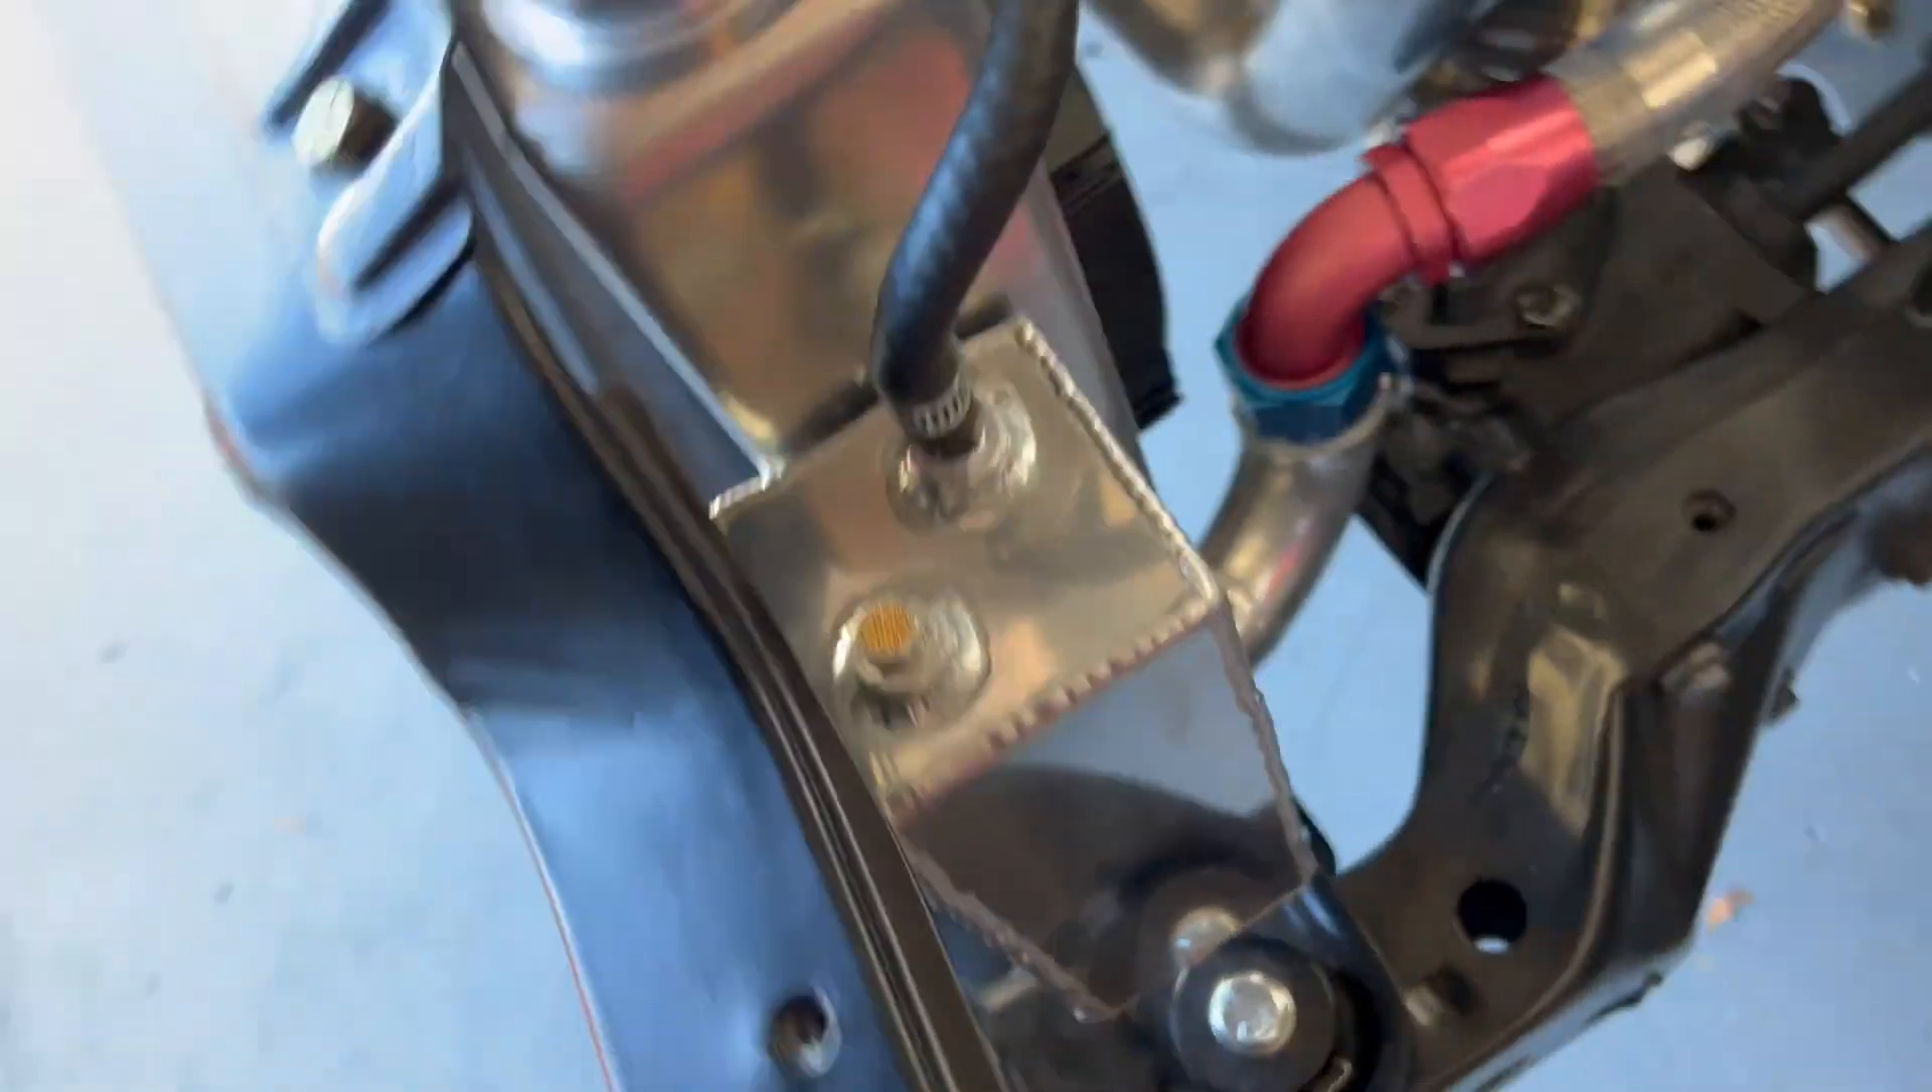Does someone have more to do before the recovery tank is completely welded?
No.